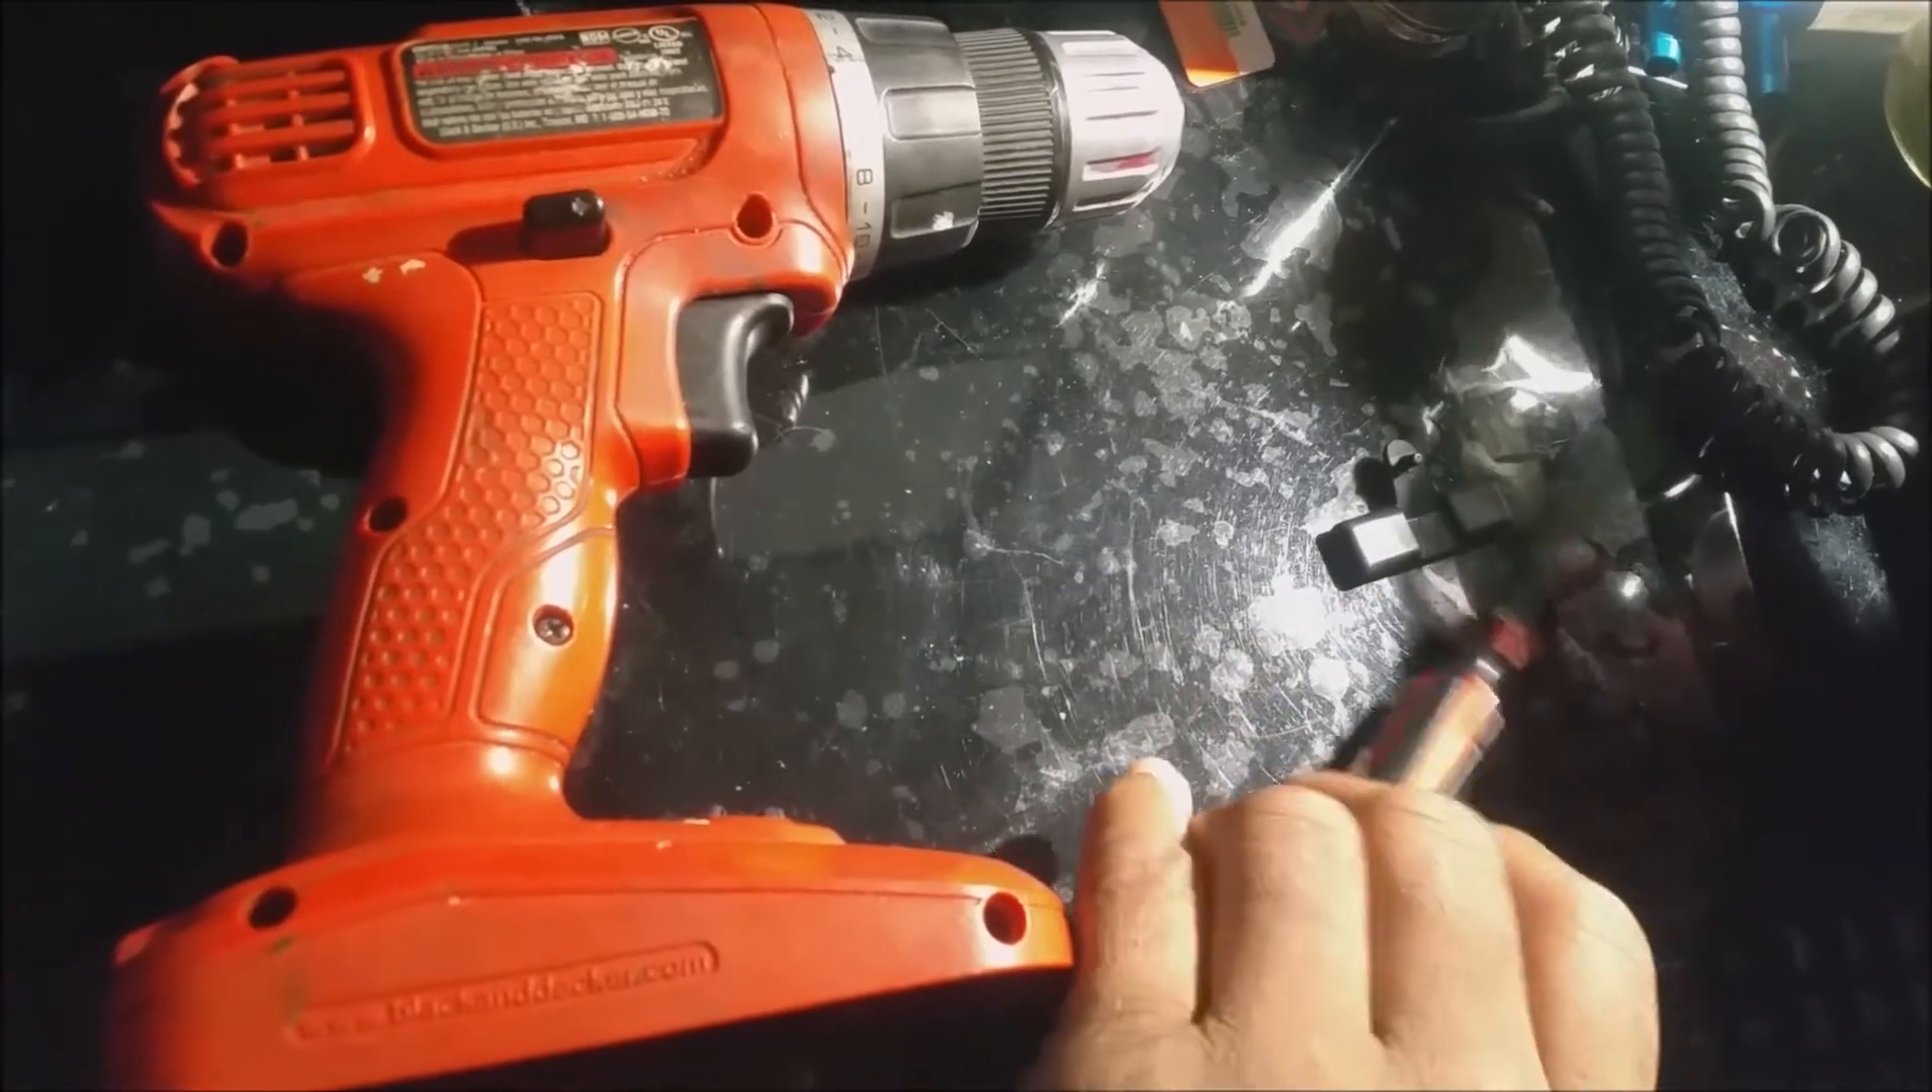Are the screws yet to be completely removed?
Yes.